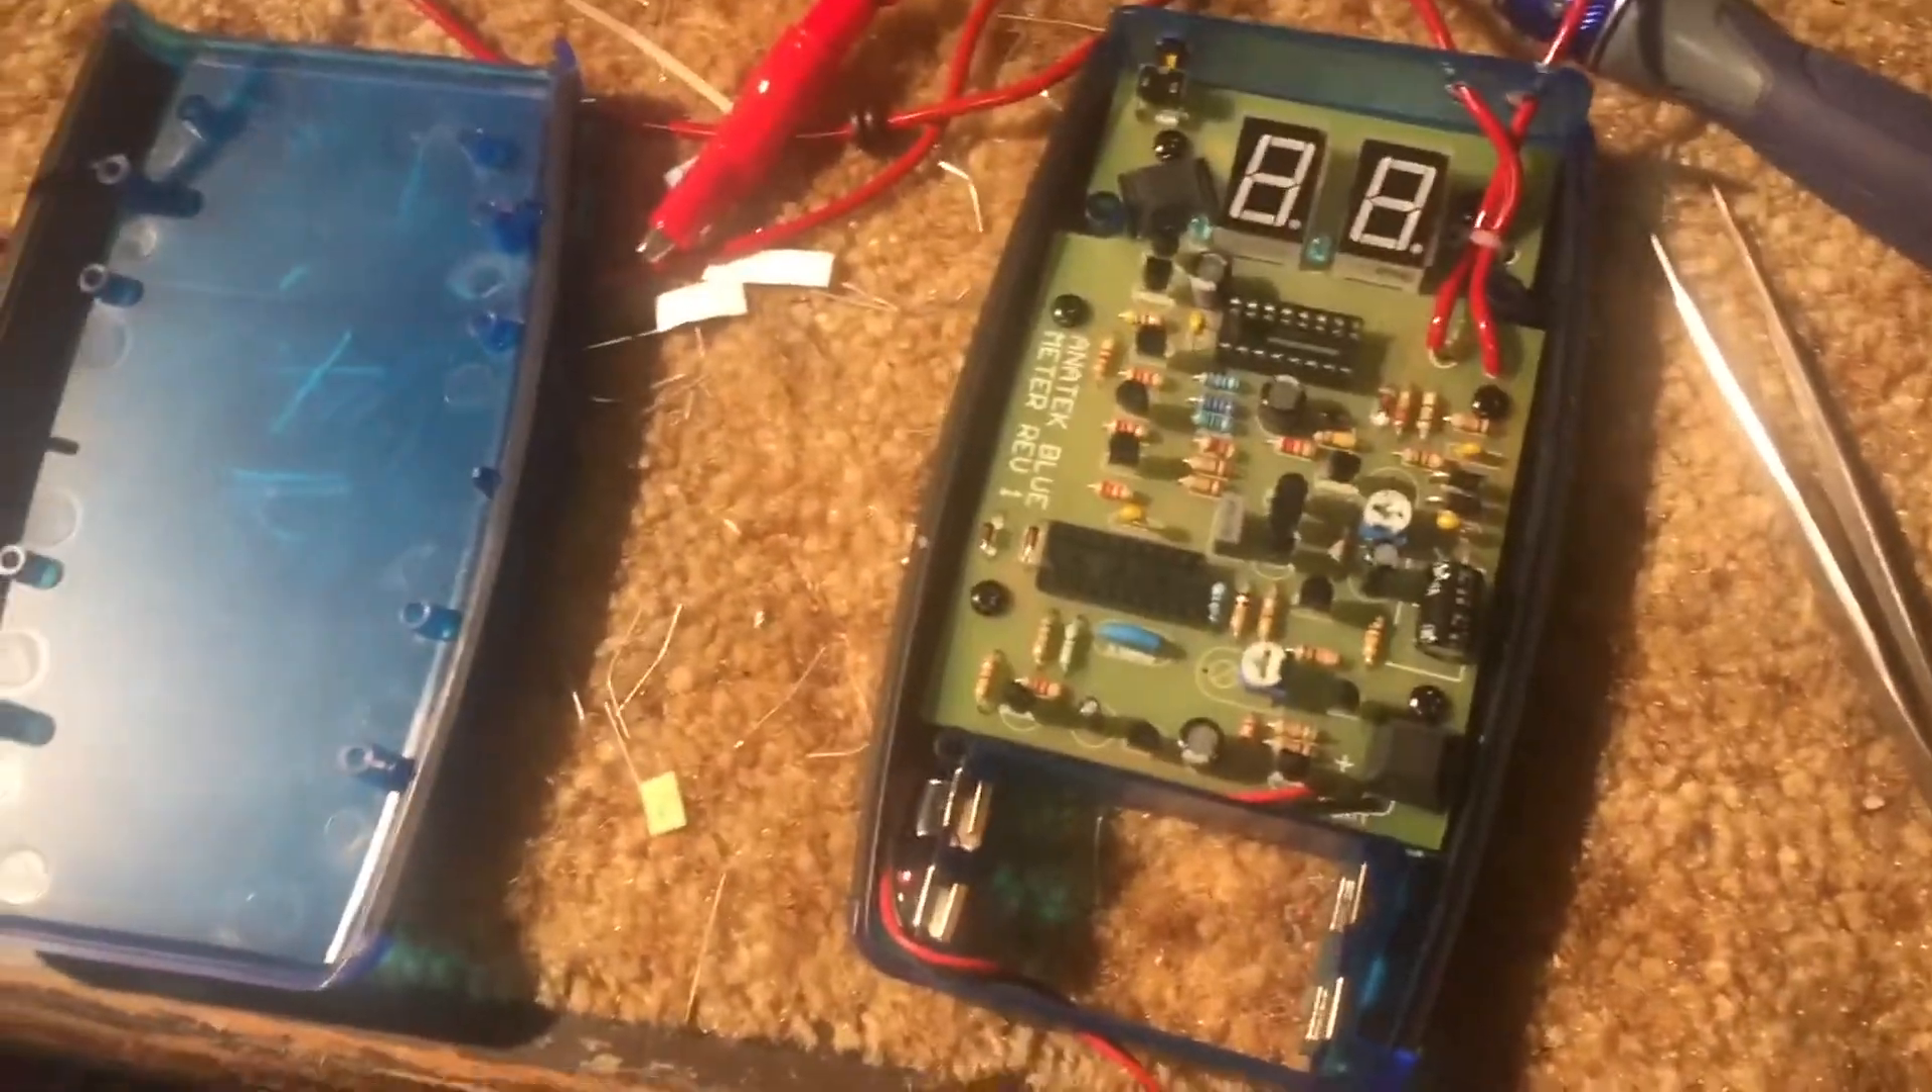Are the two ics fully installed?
No.